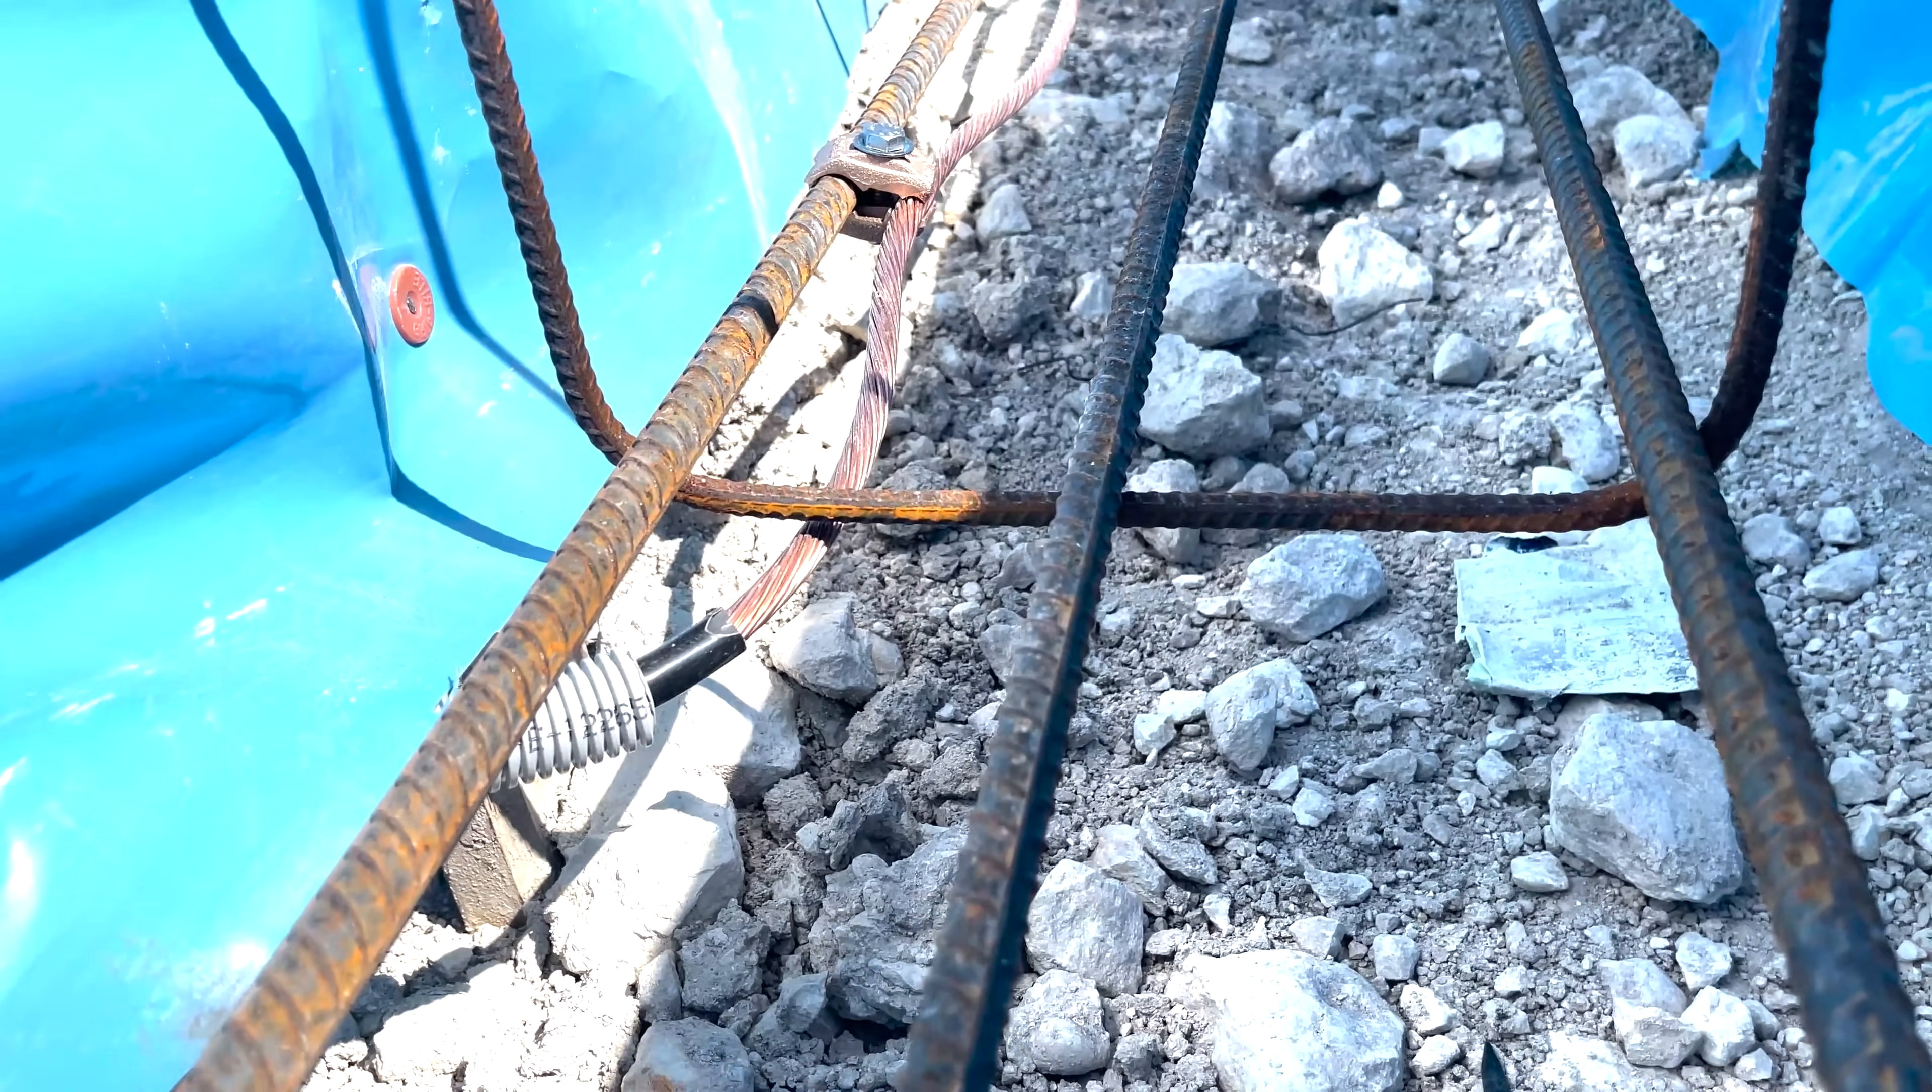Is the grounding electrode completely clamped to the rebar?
Yes.